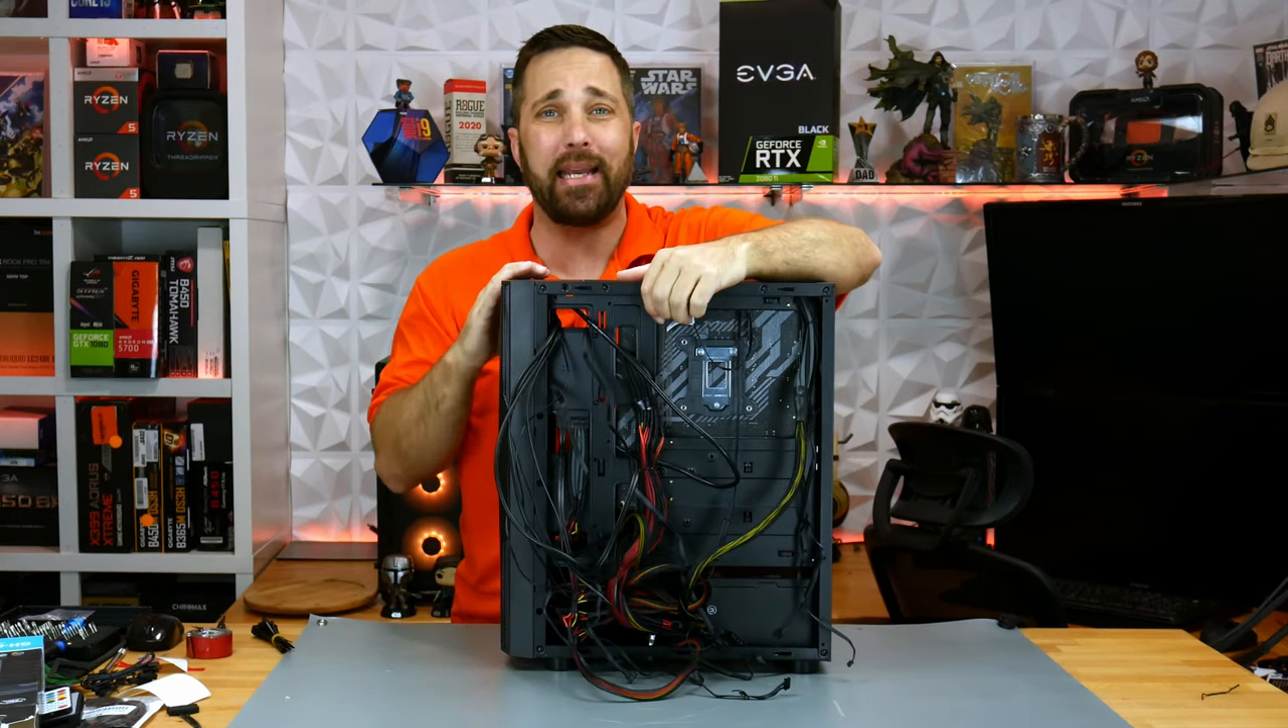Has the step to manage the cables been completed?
No.